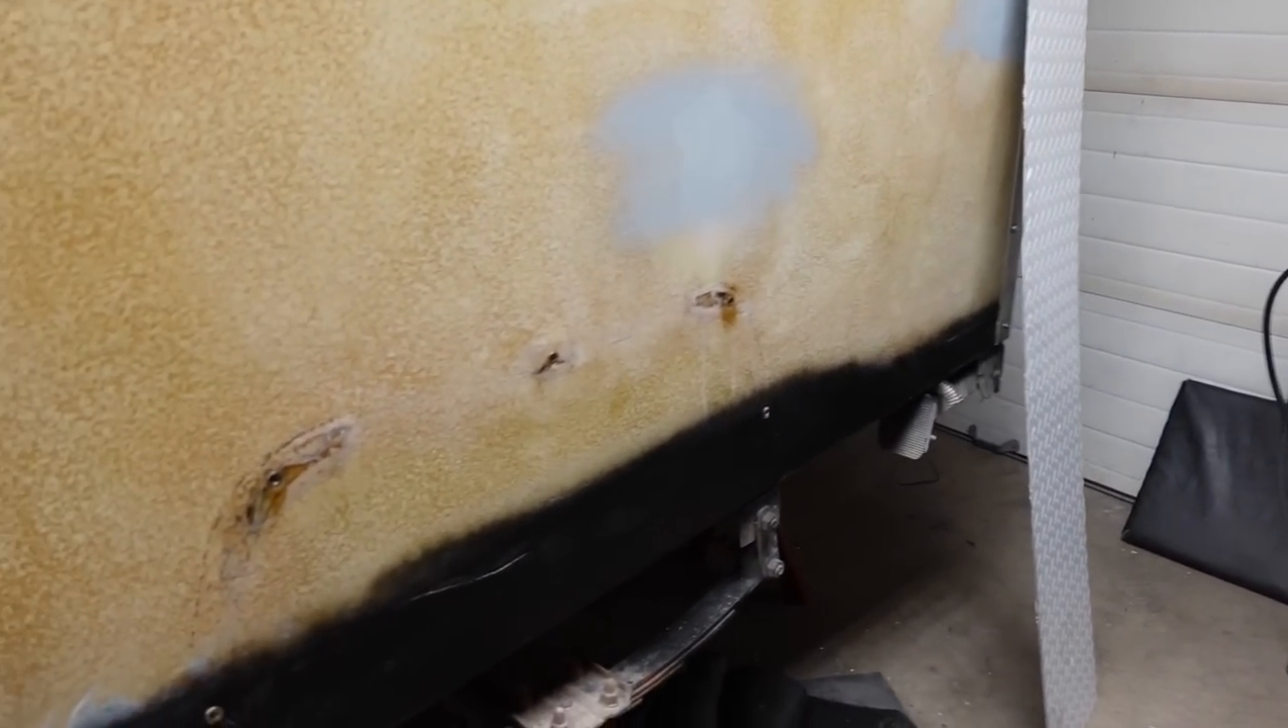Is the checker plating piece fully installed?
No.